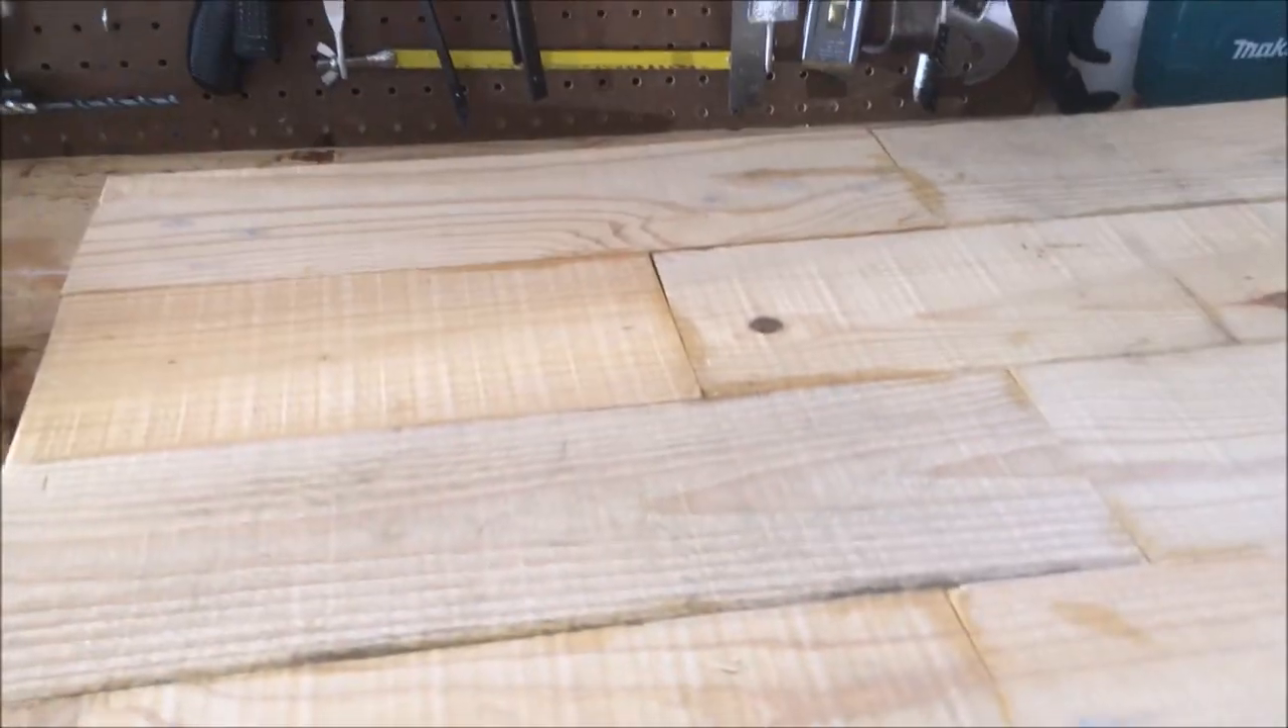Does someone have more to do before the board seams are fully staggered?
No.